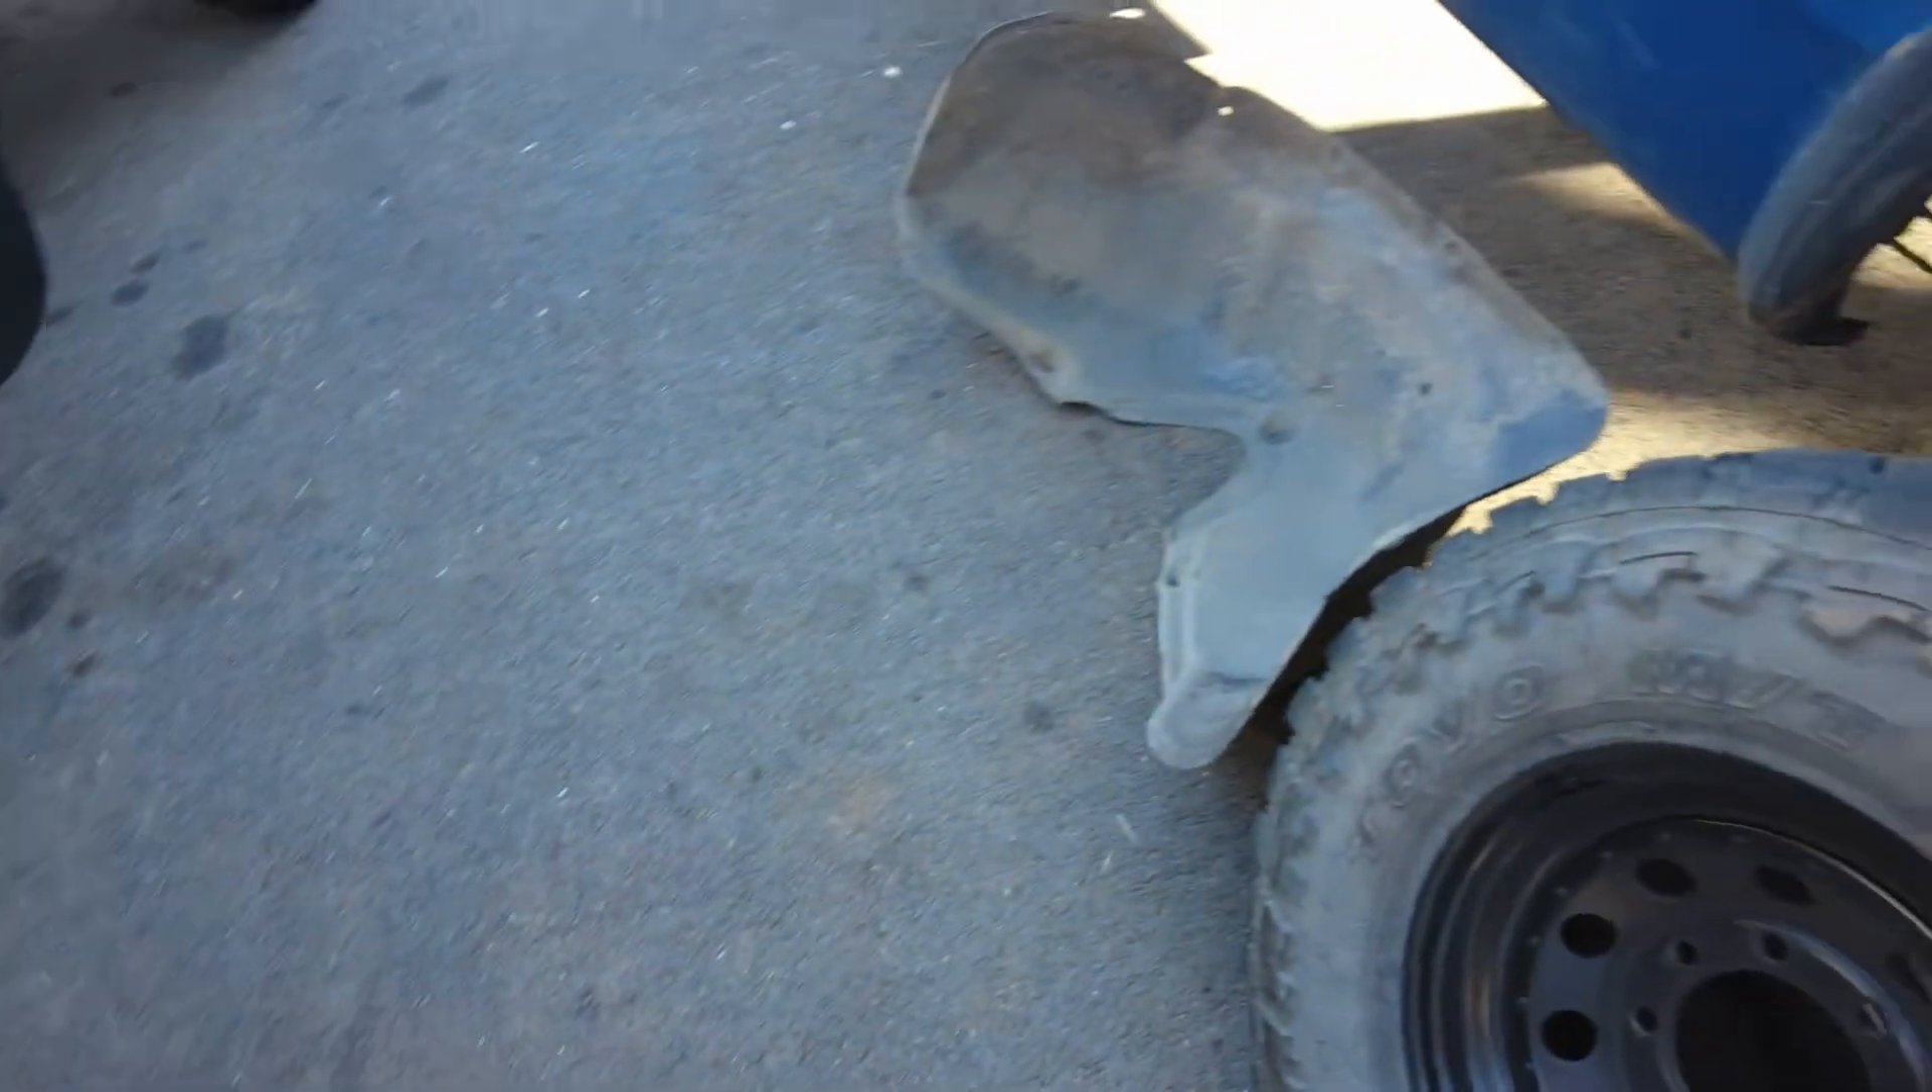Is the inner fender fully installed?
No.